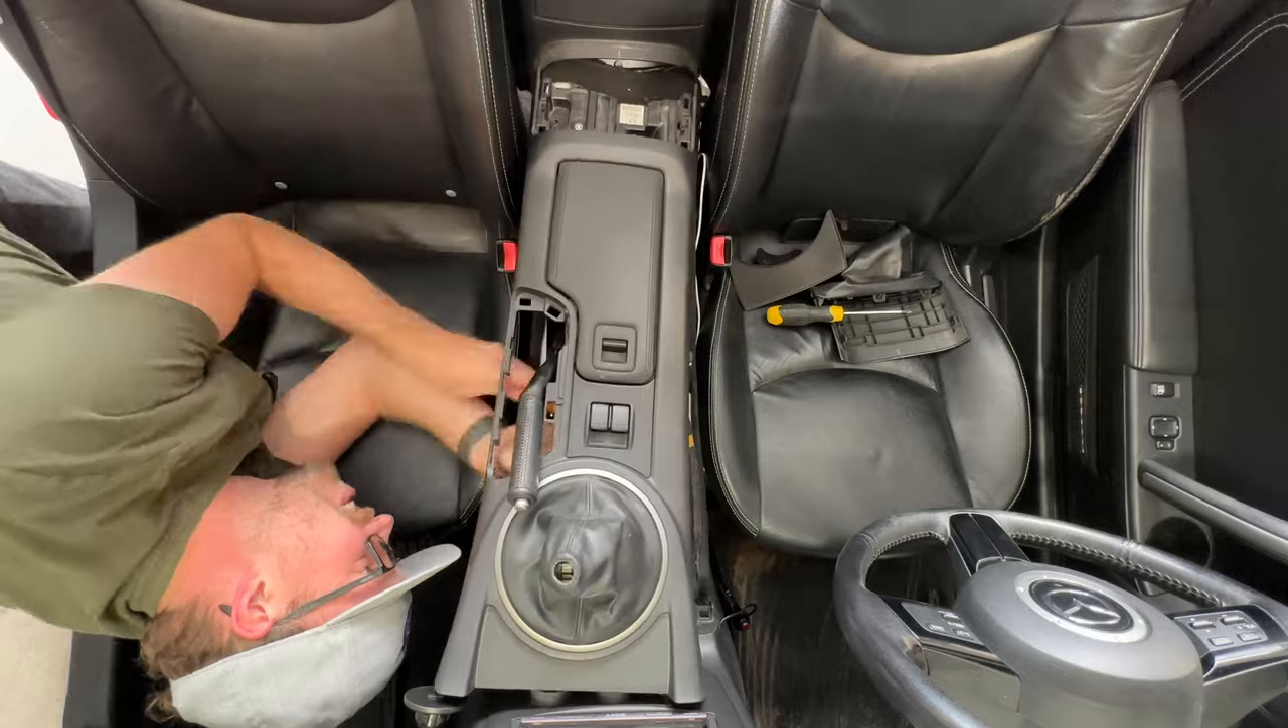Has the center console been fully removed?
No.